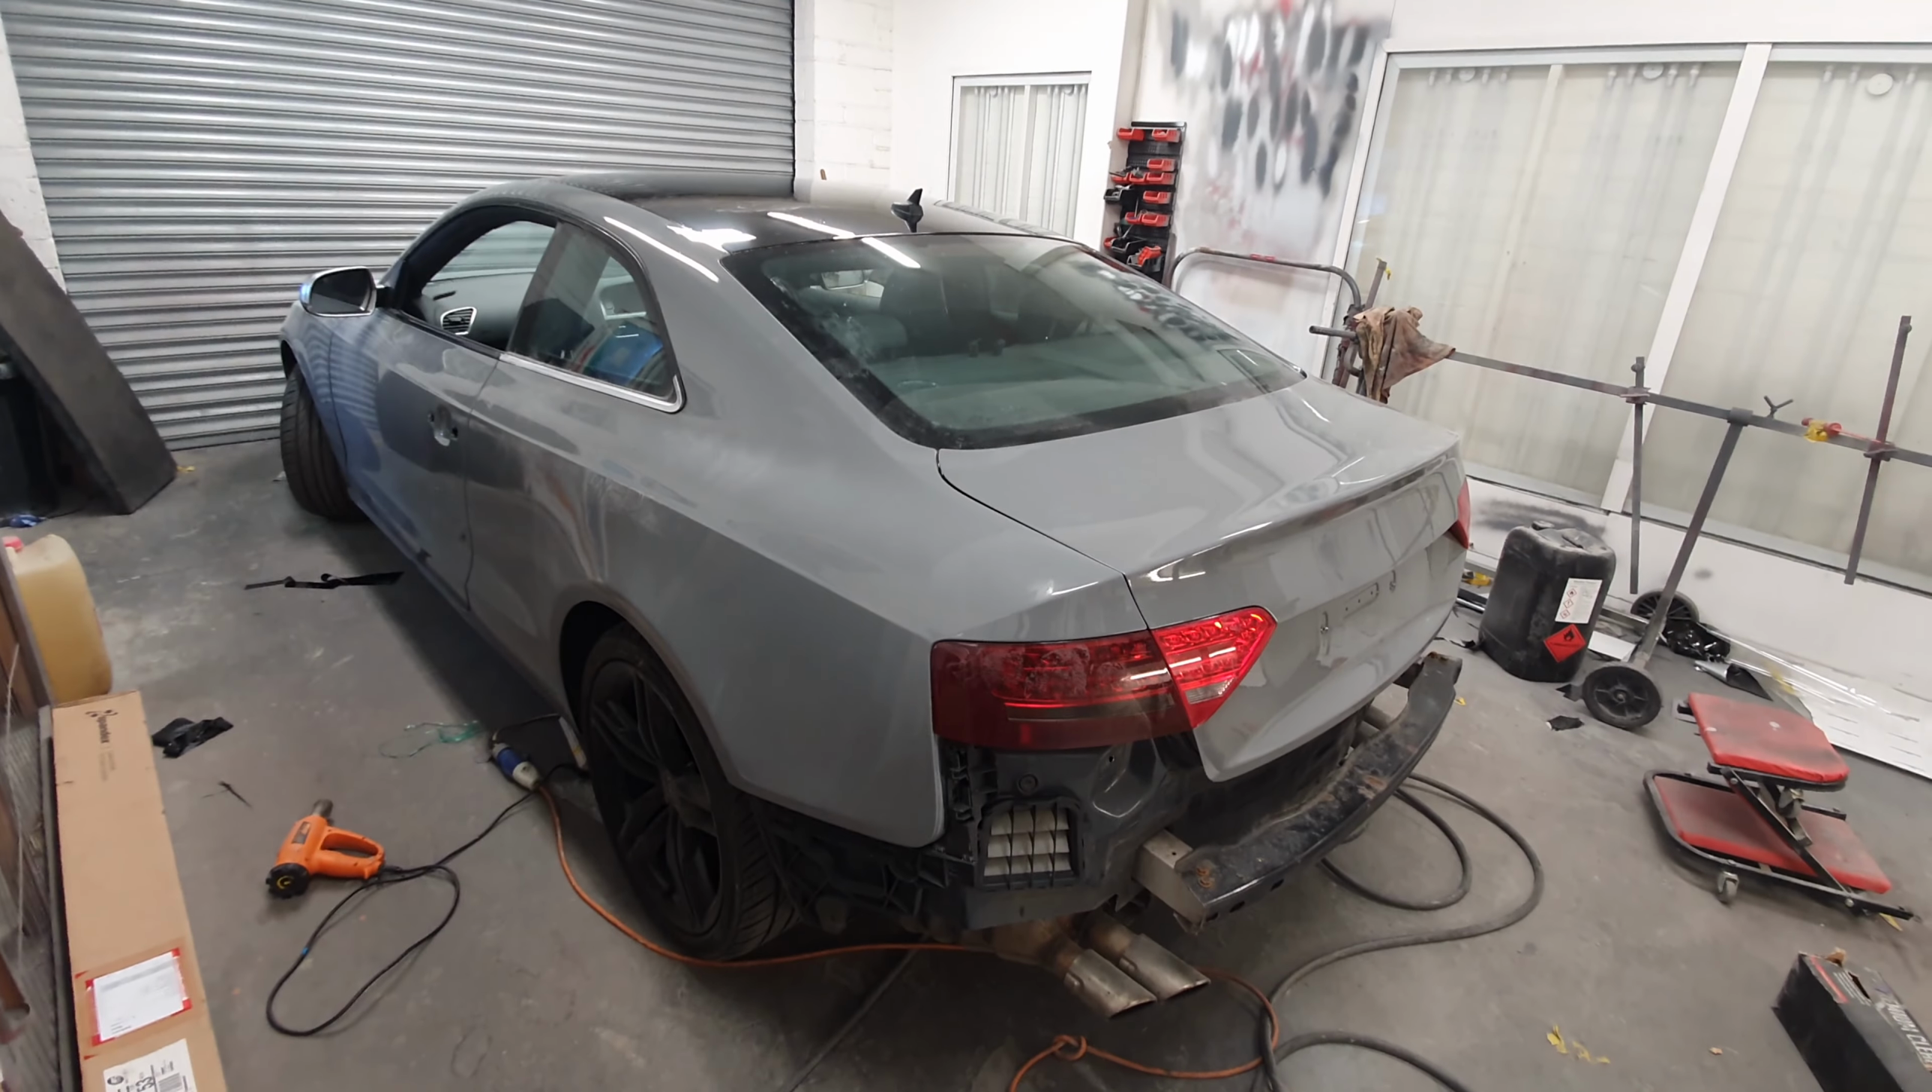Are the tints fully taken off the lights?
No.